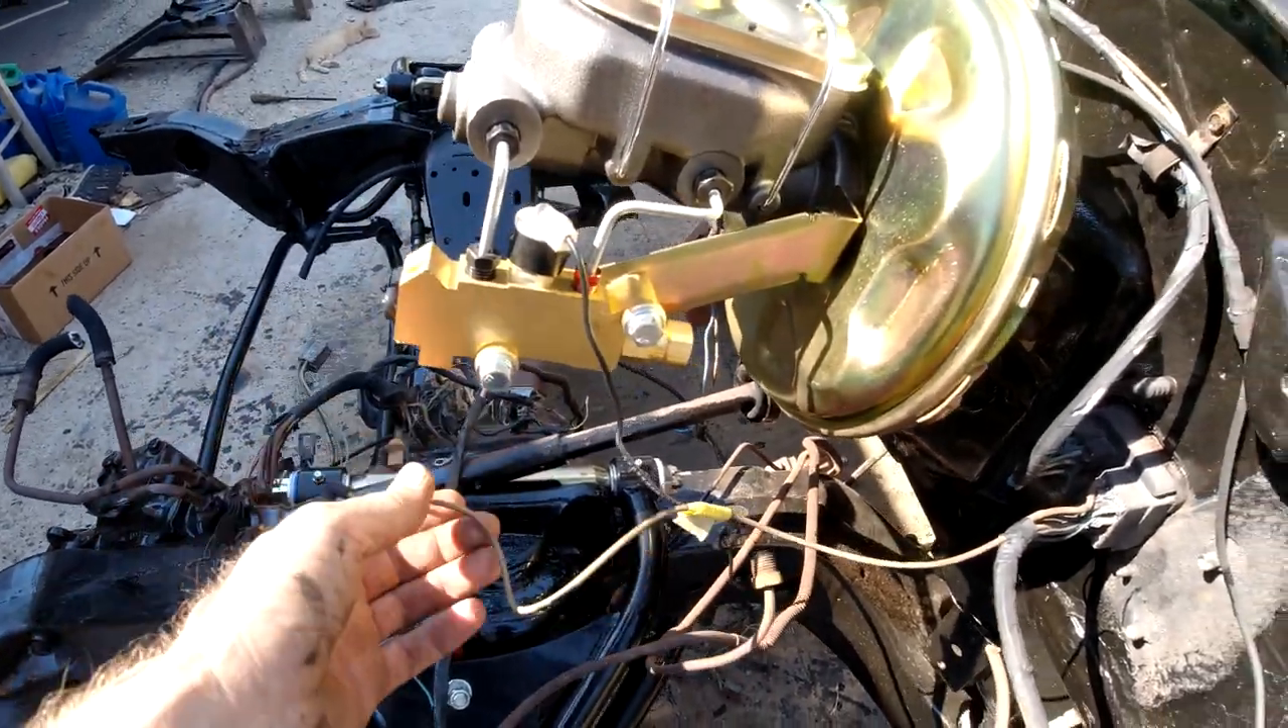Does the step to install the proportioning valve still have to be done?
No.